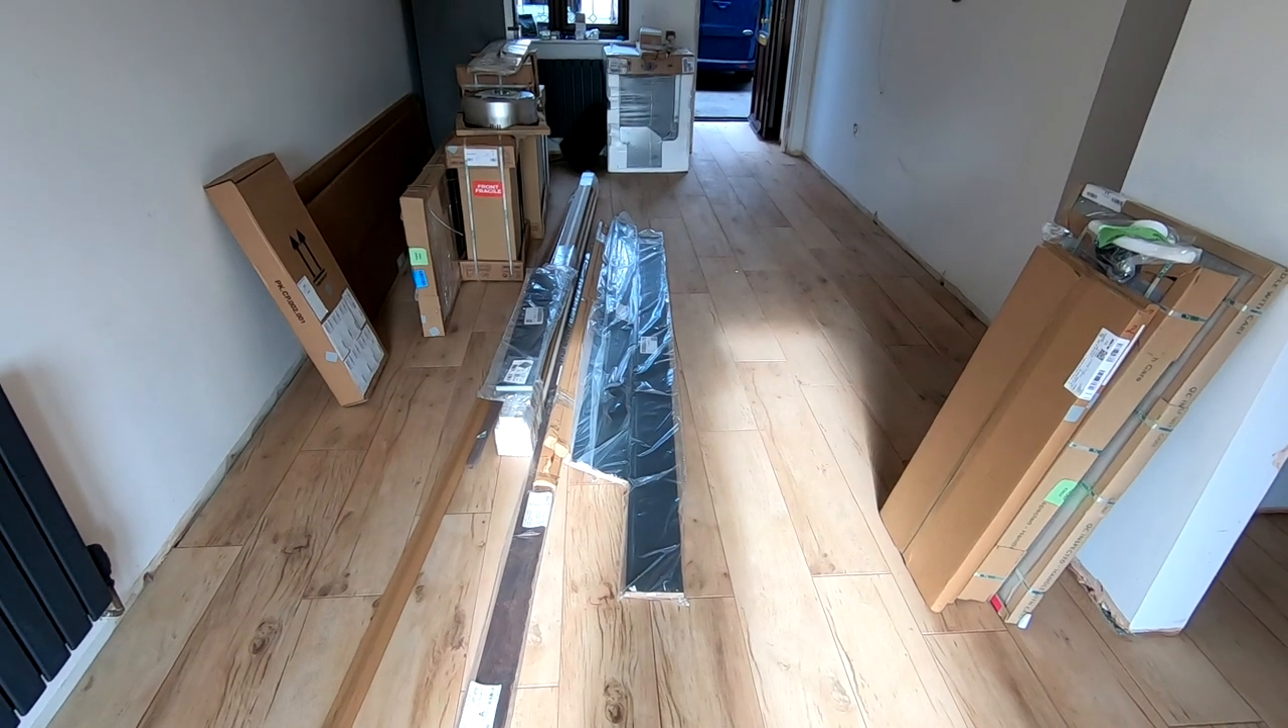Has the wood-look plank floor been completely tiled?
Yes.